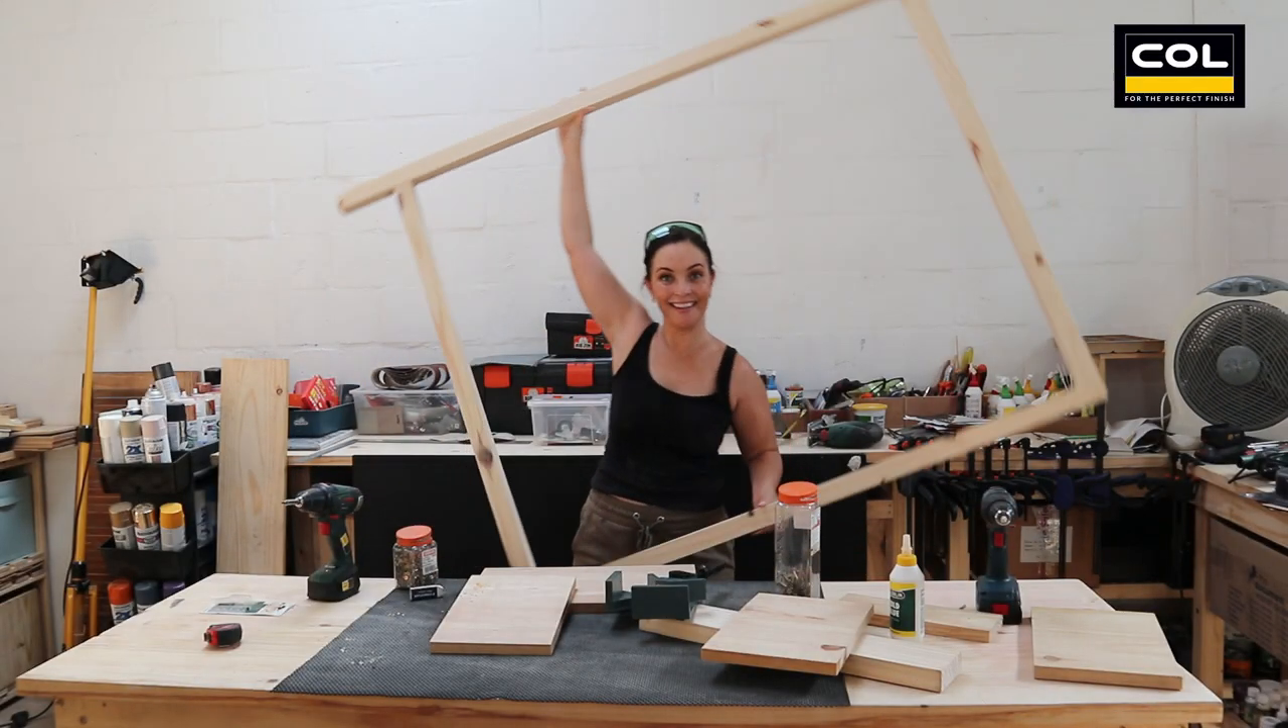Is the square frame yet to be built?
No.